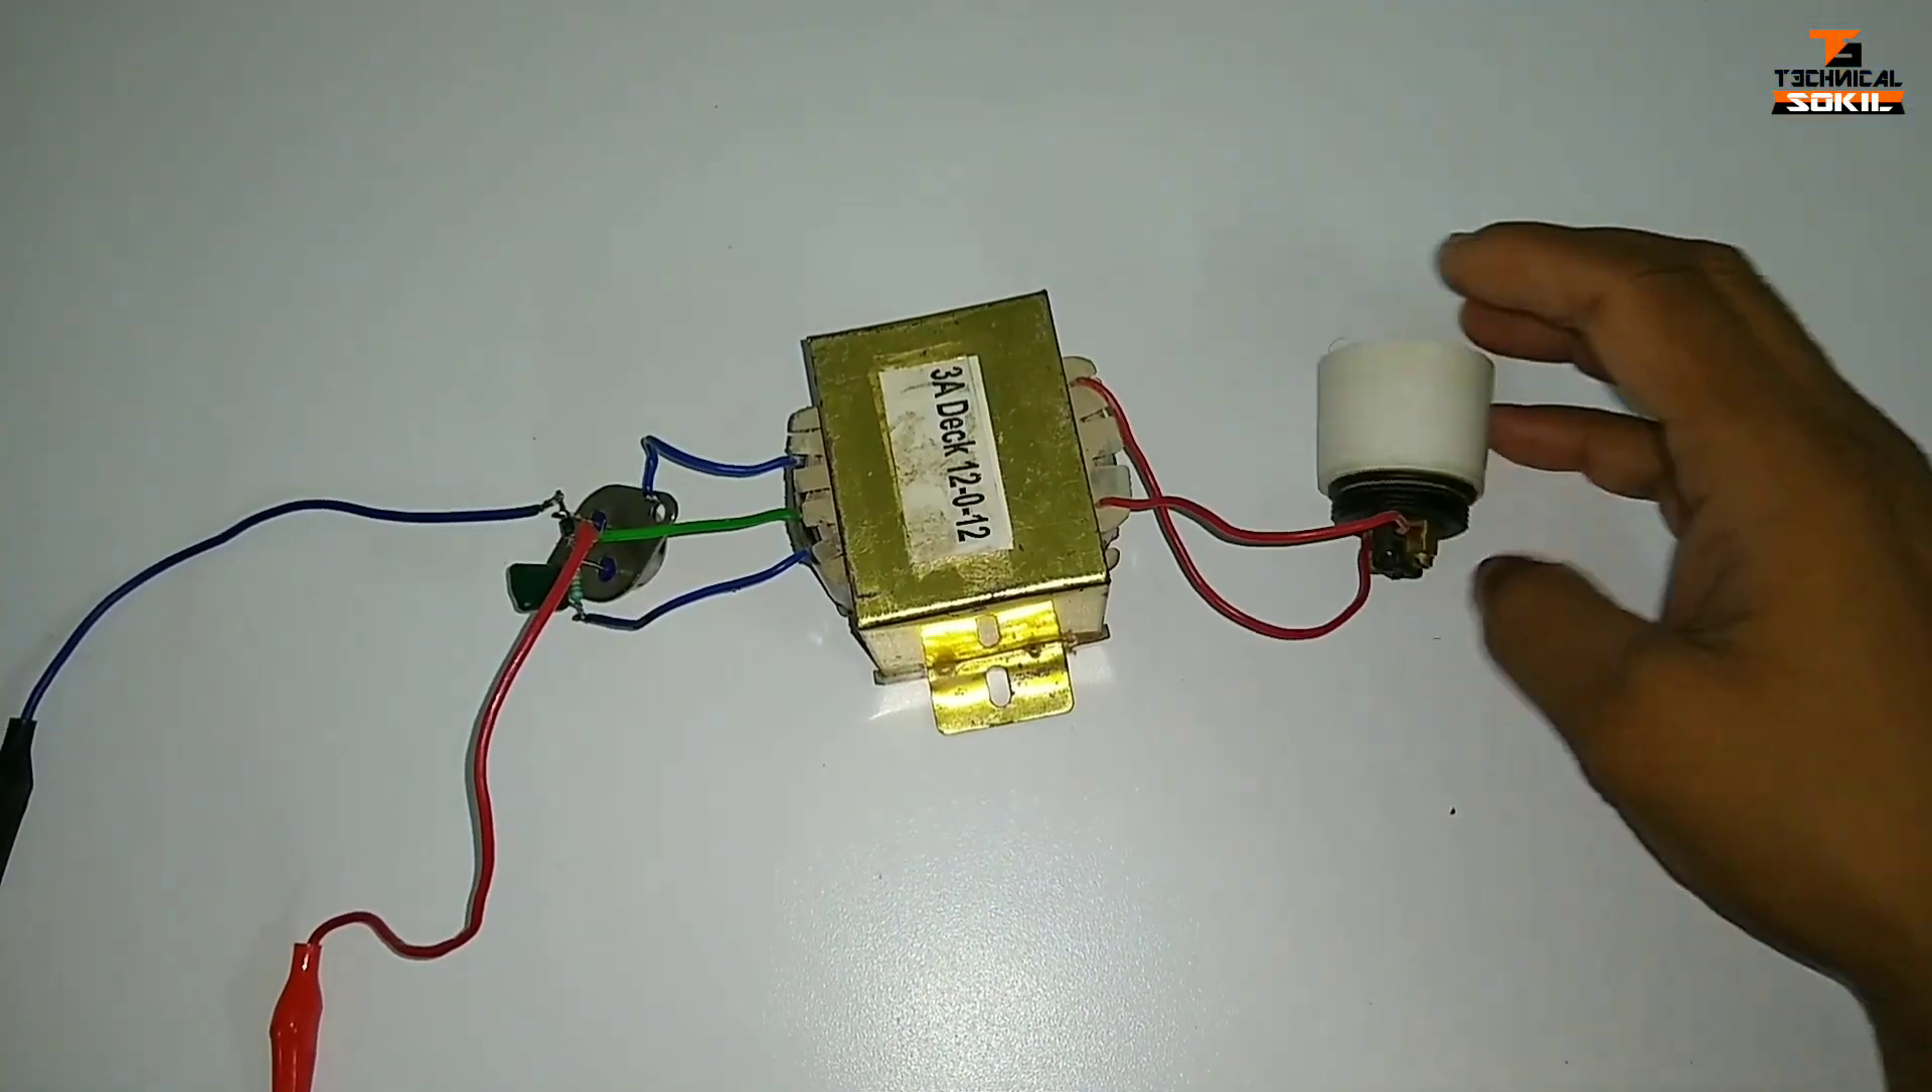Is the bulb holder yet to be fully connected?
No.